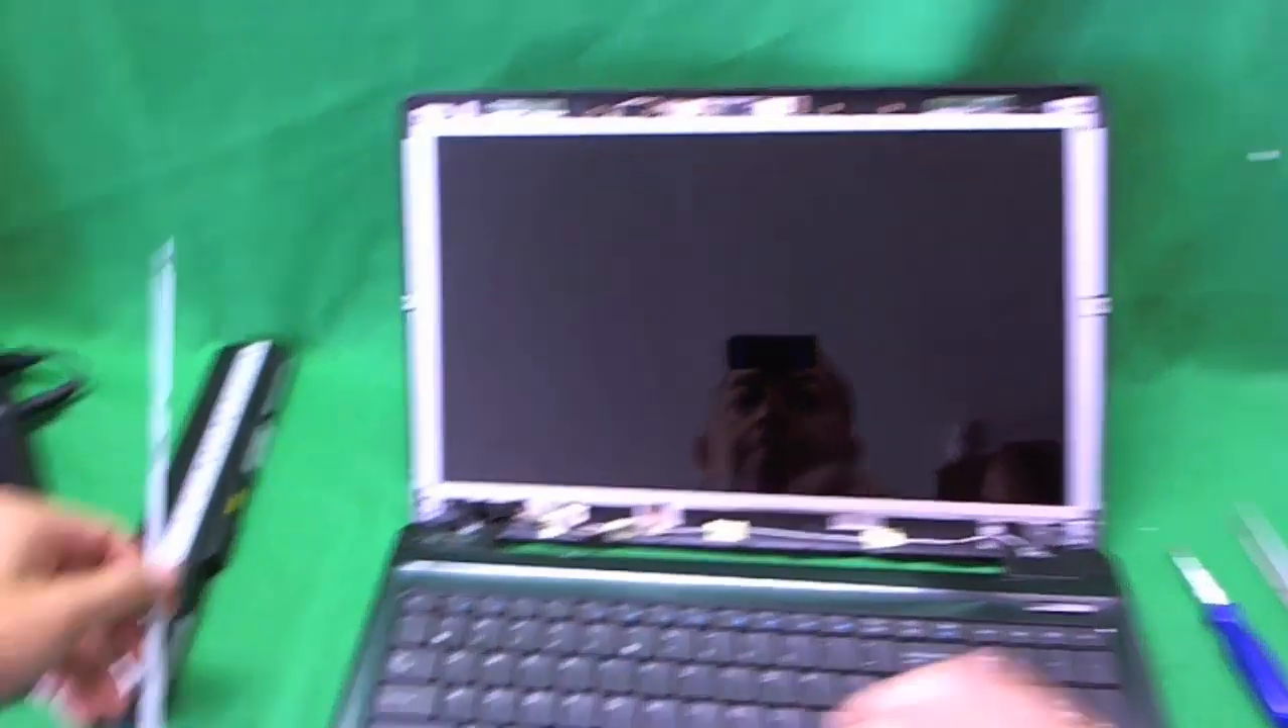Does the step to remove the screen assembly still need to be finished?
Yes.